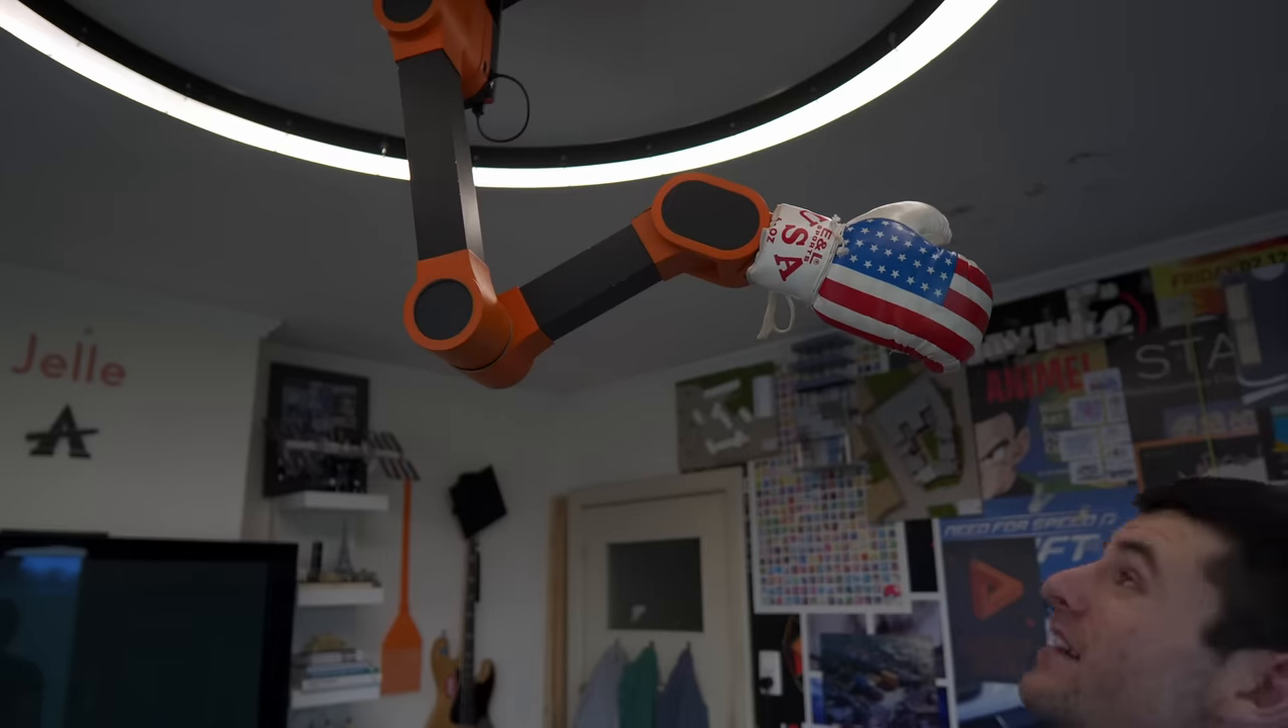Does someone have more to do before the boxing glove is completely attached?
No.